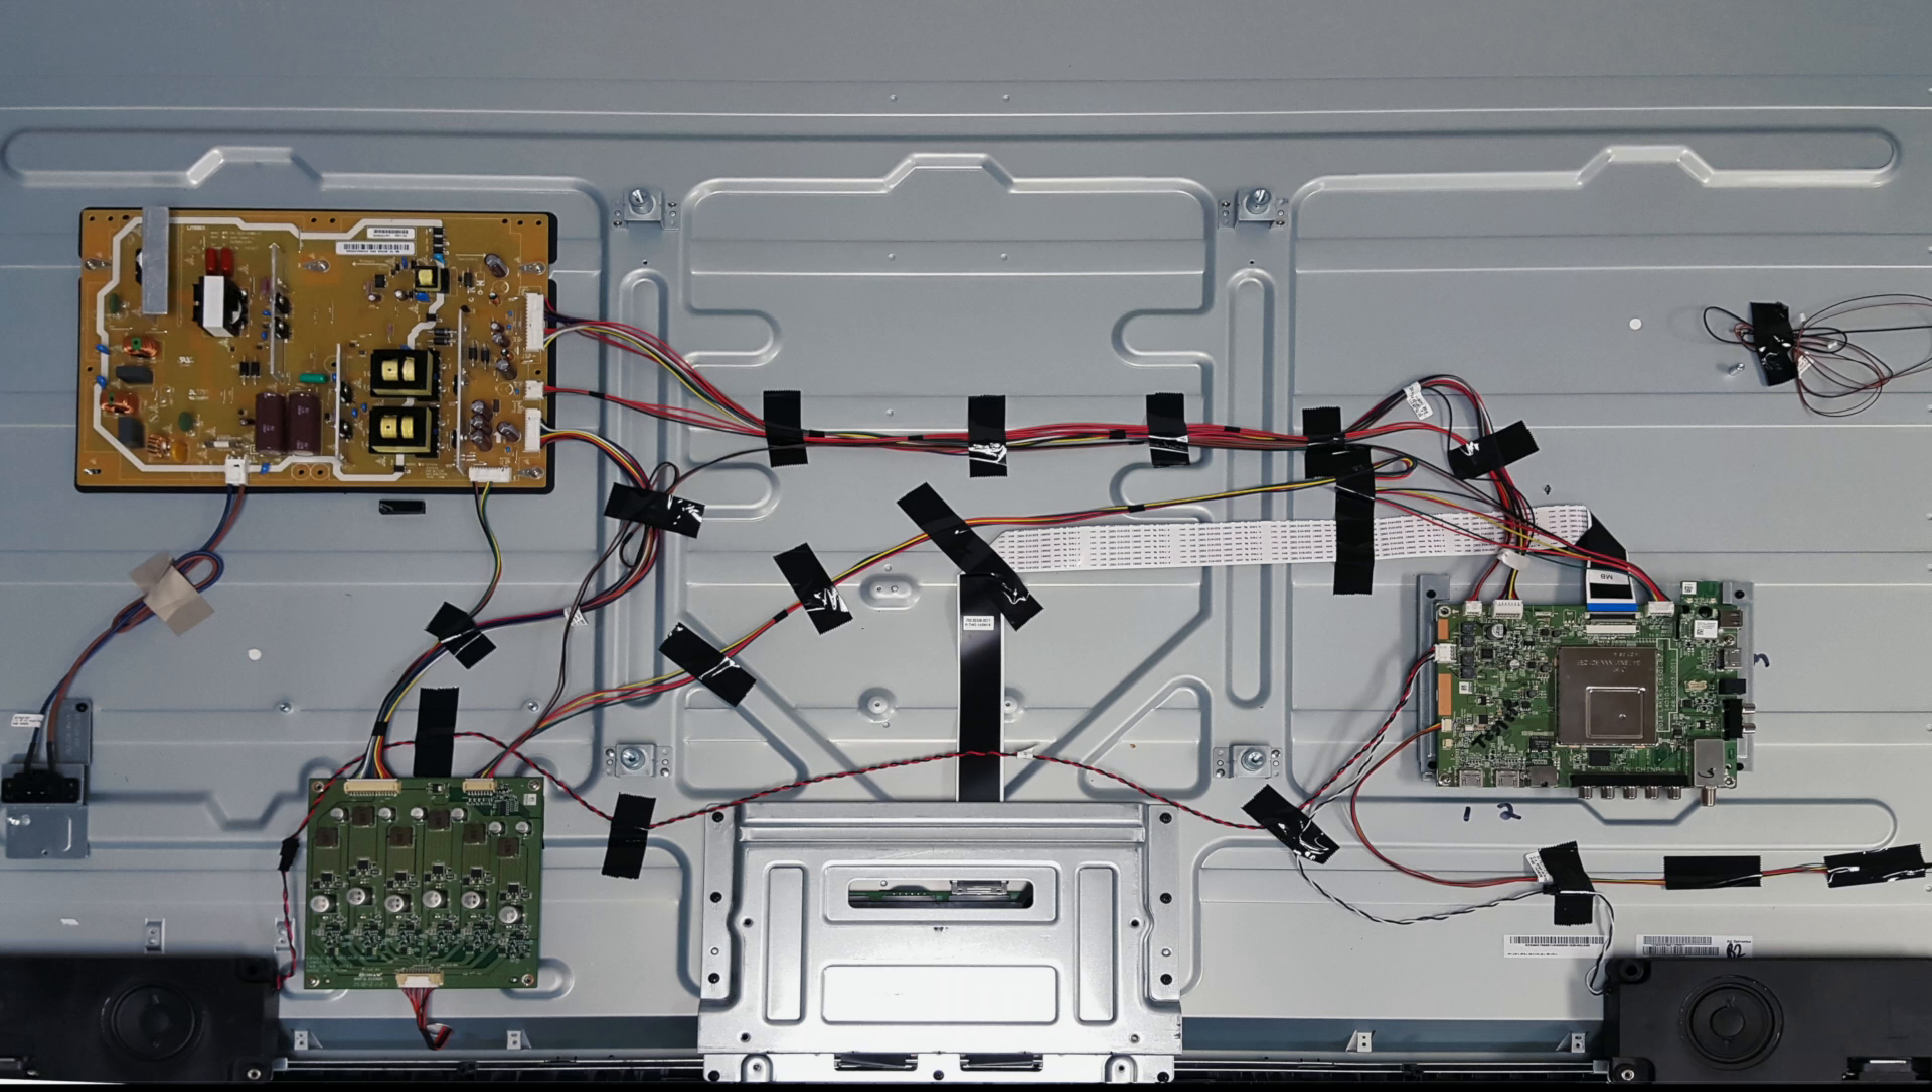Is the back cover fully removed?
Yes.